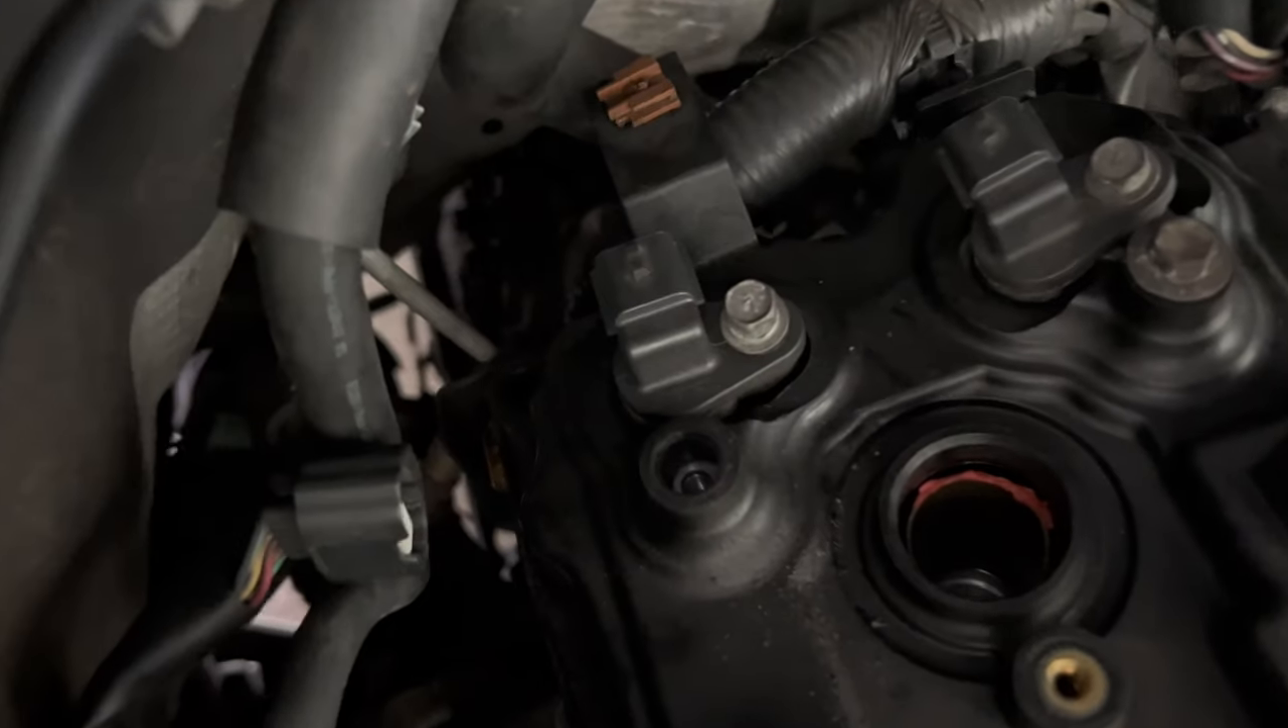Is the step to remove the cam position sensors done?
No.